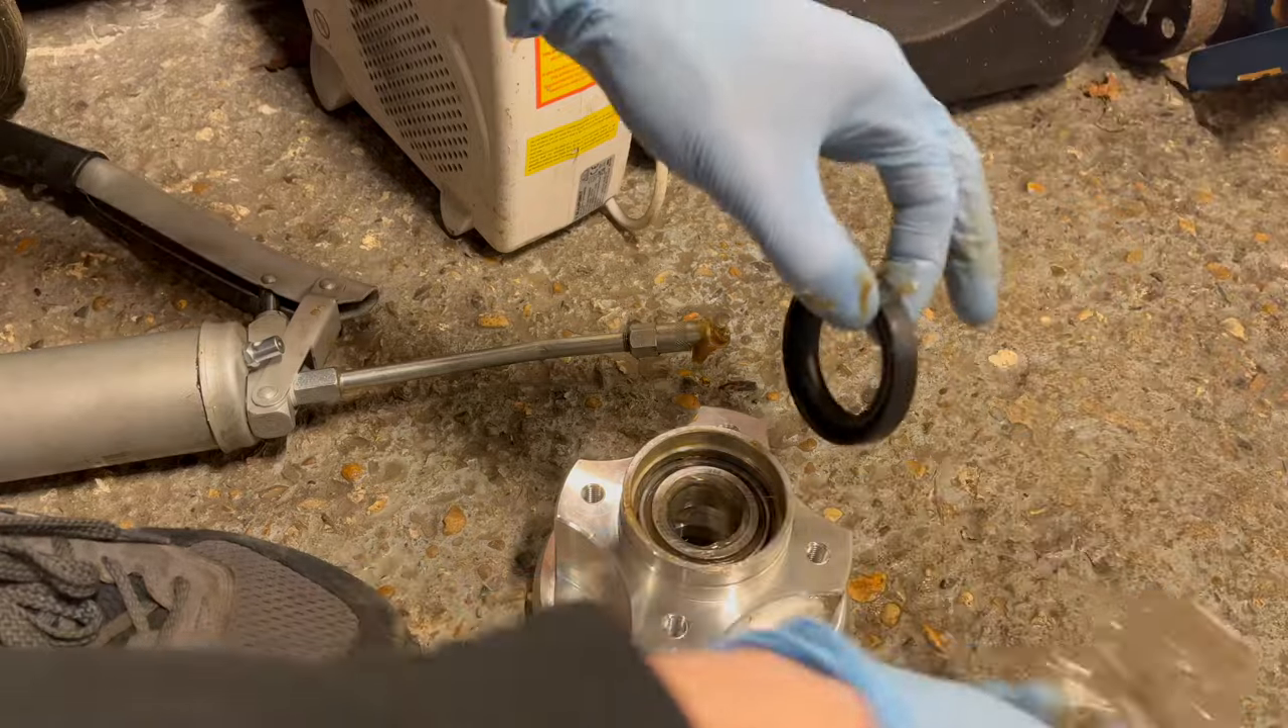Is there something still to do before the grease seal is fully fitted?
Yes.